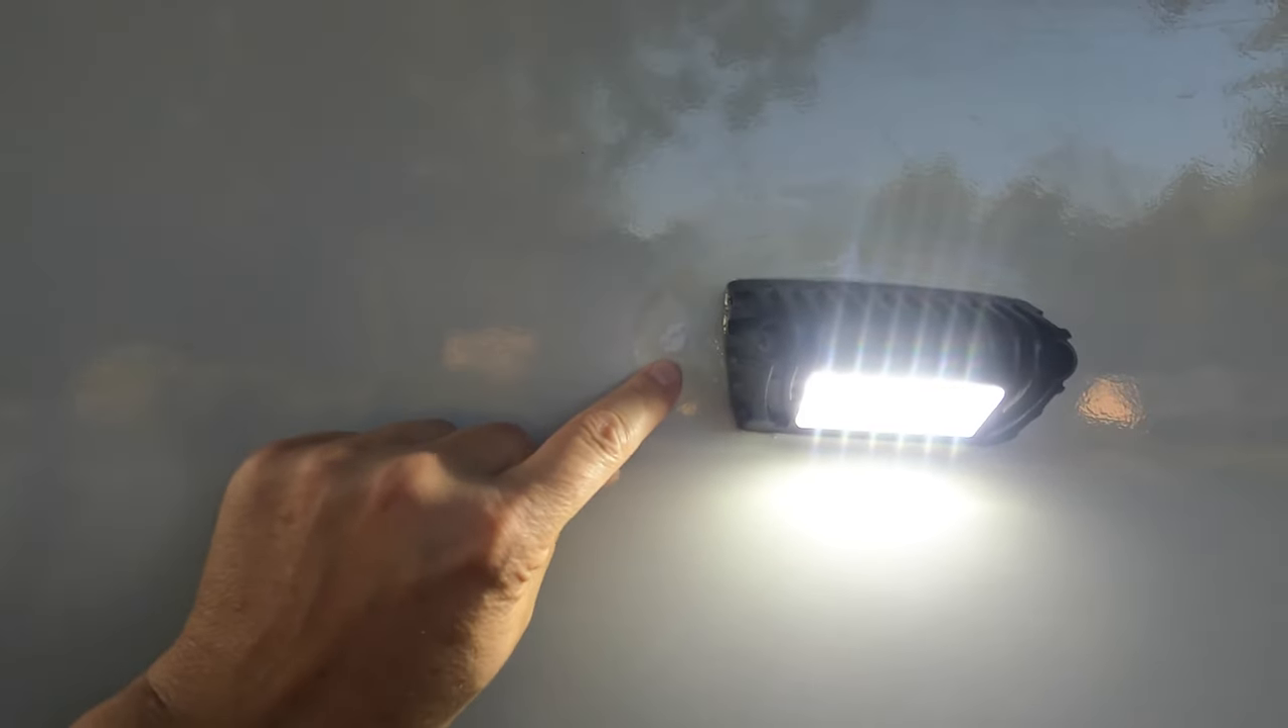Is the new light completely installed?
Yes.